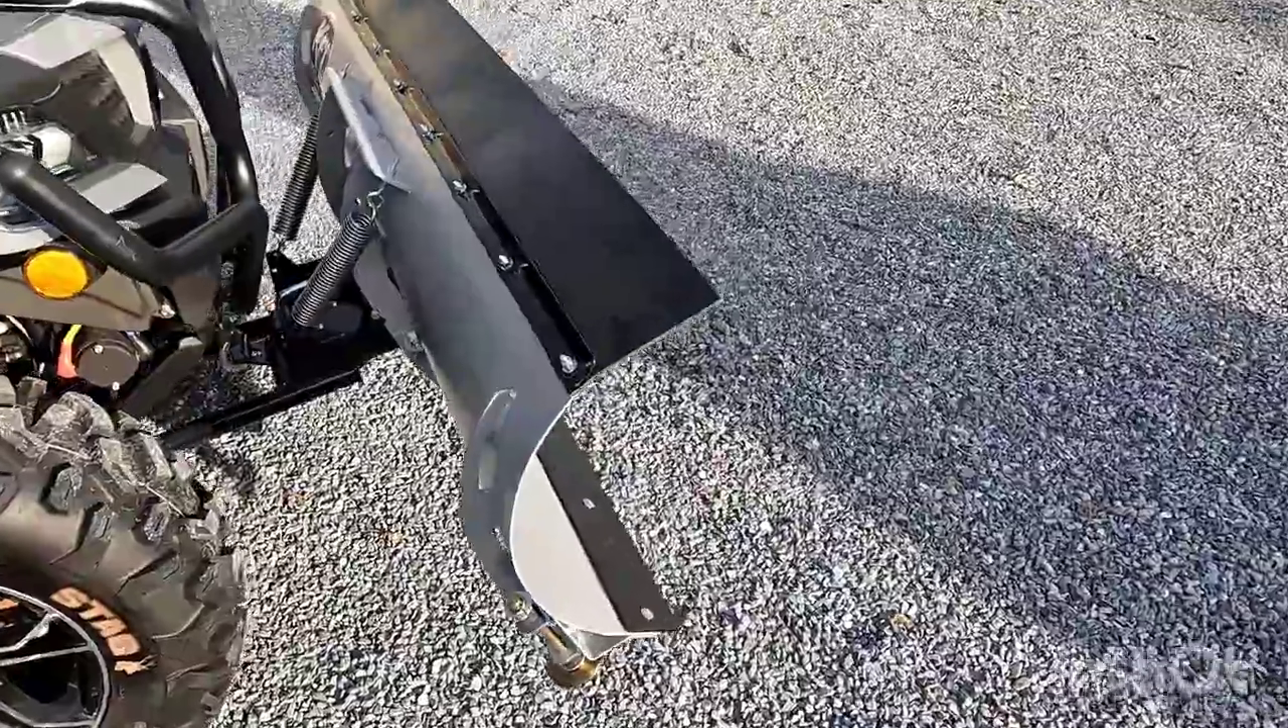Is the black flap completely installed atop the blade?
Yes.